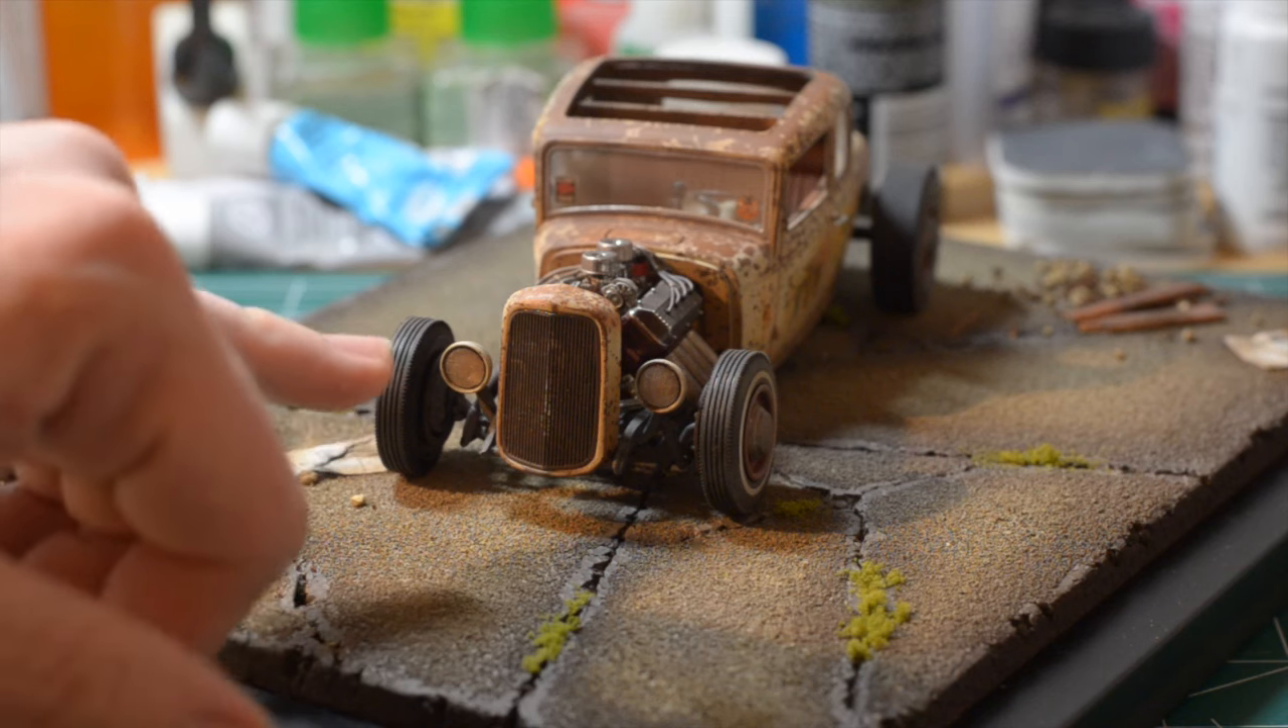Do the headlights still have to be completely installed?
No.